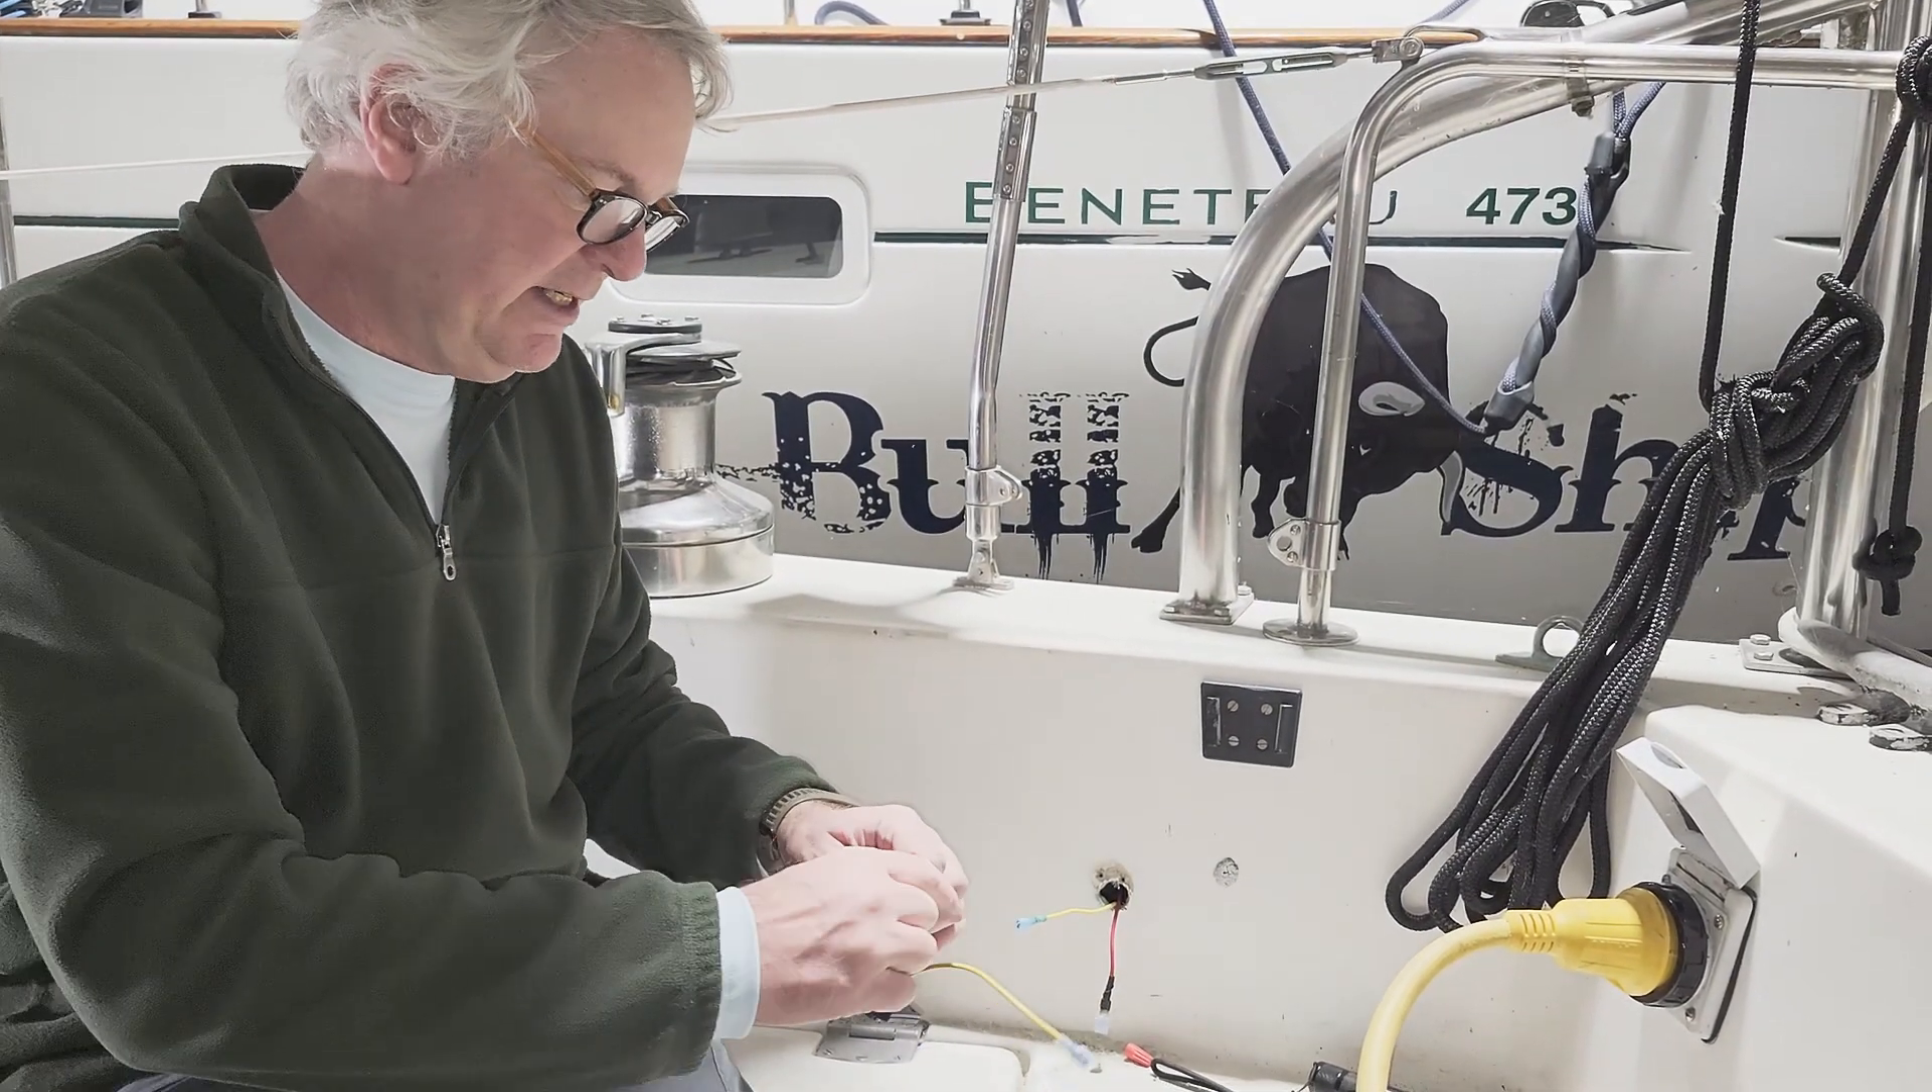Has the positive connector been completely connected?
No.